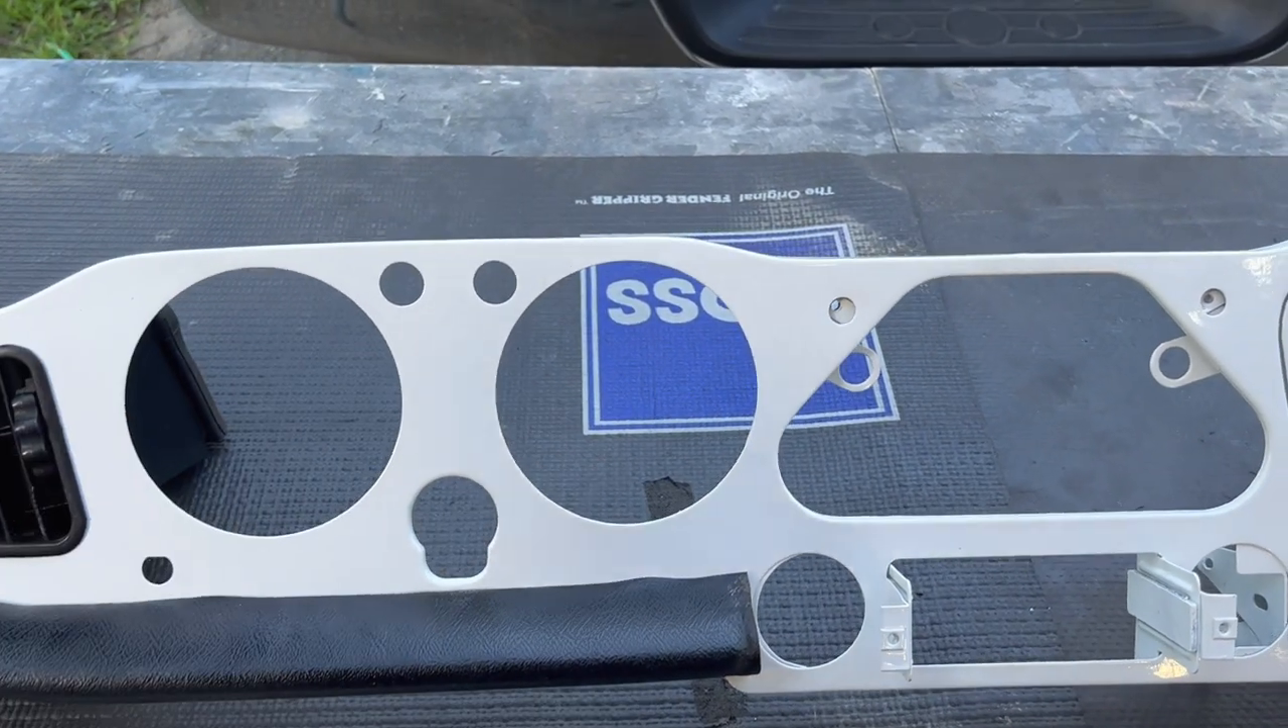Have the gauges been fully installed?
No.